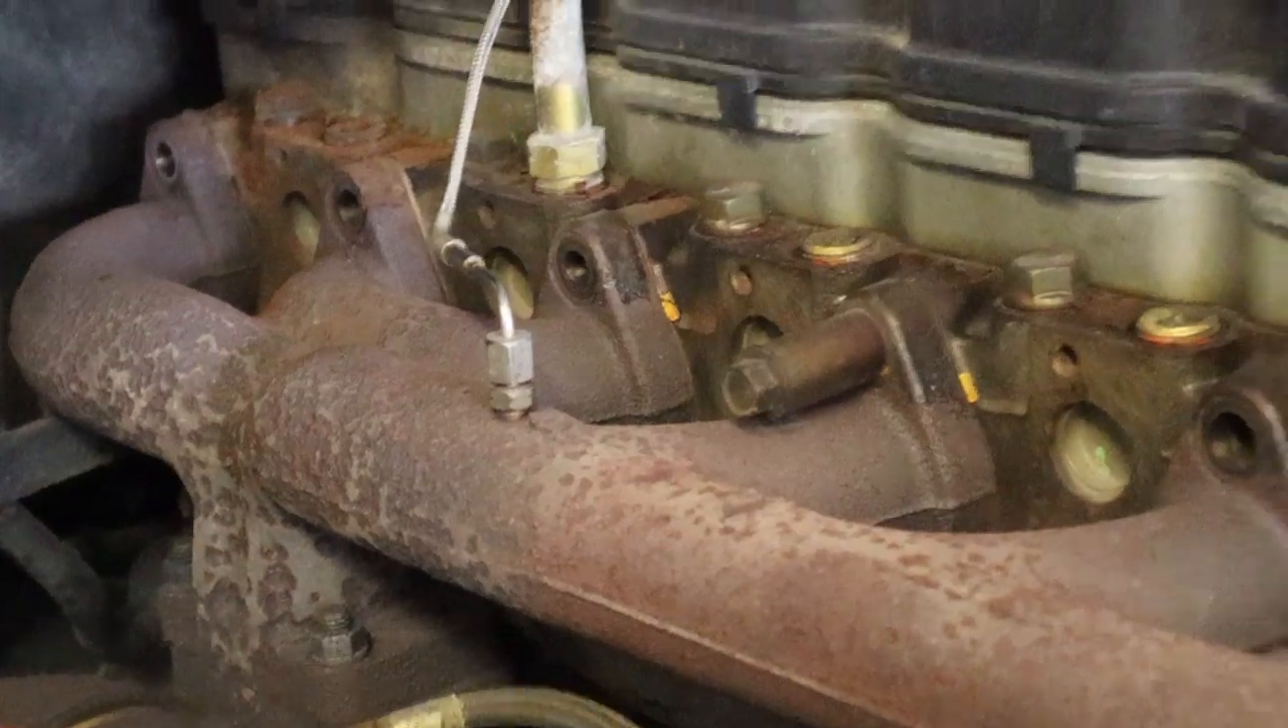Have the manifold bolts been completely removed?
No.